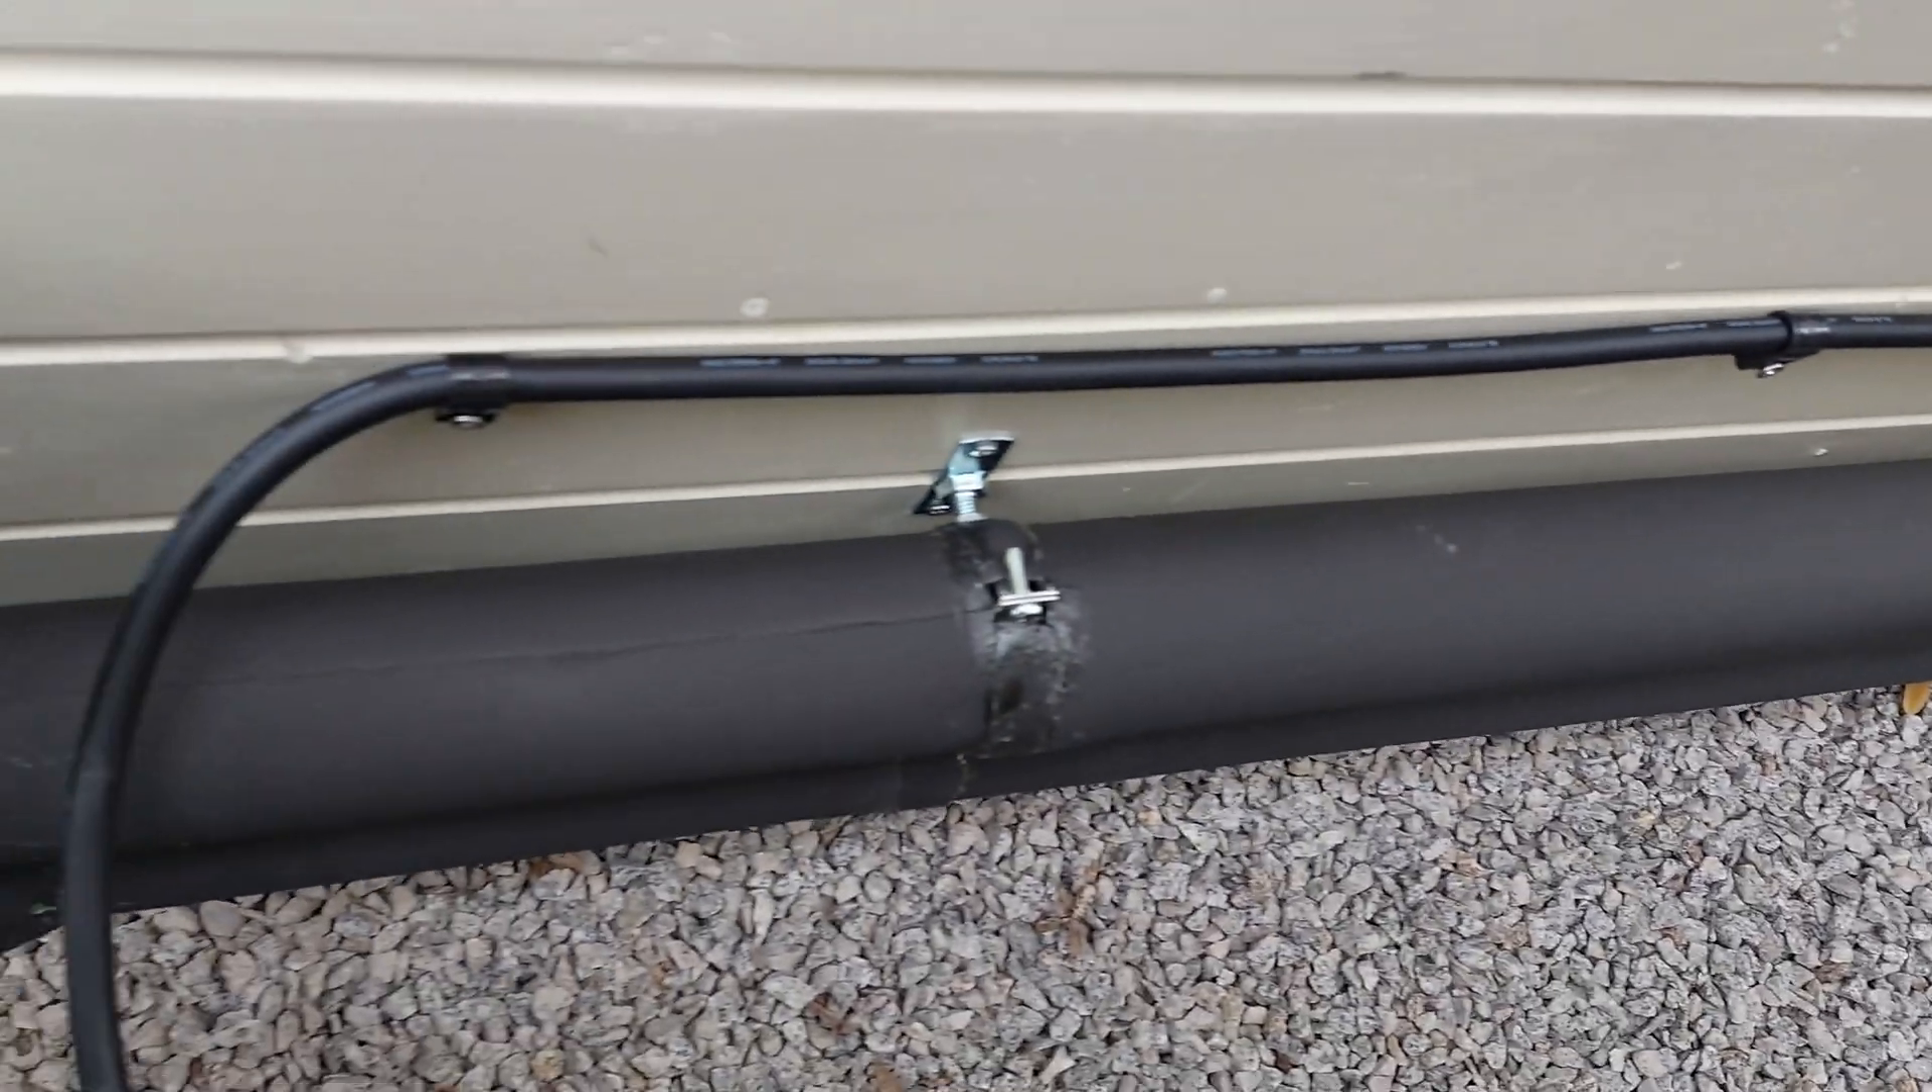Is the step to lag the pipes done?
Yes.